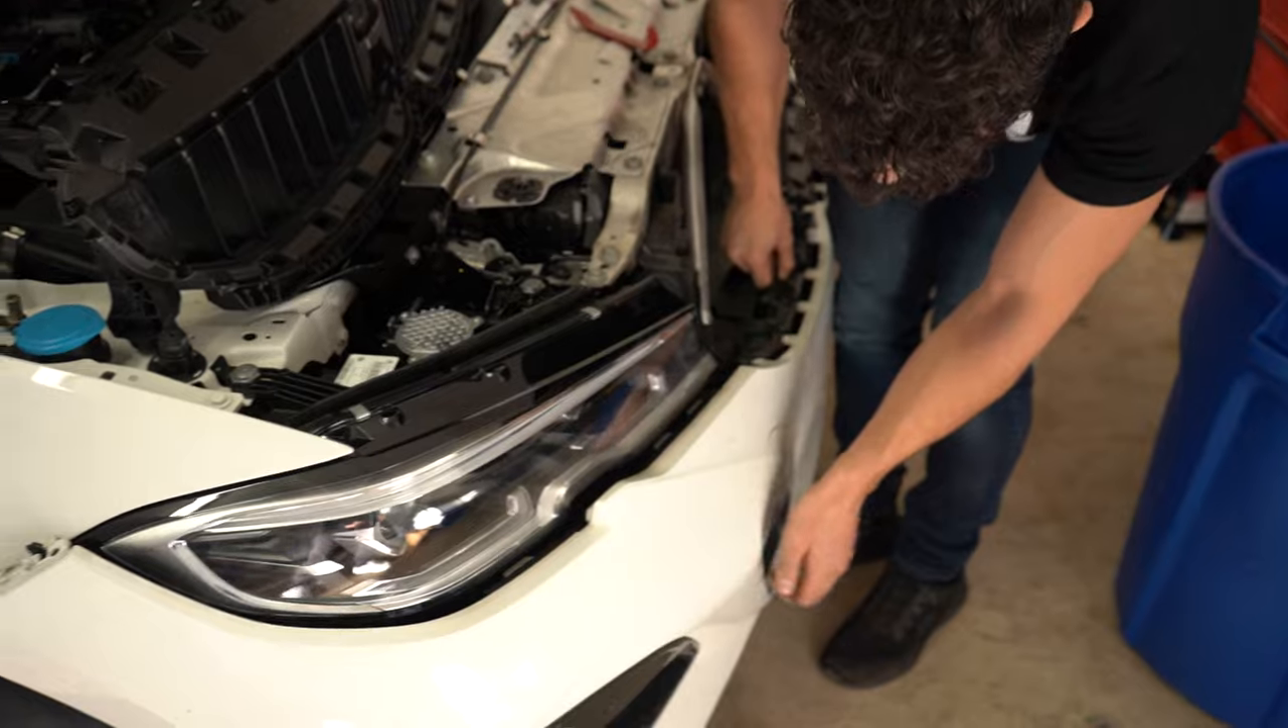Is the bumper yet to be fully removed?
Yes.